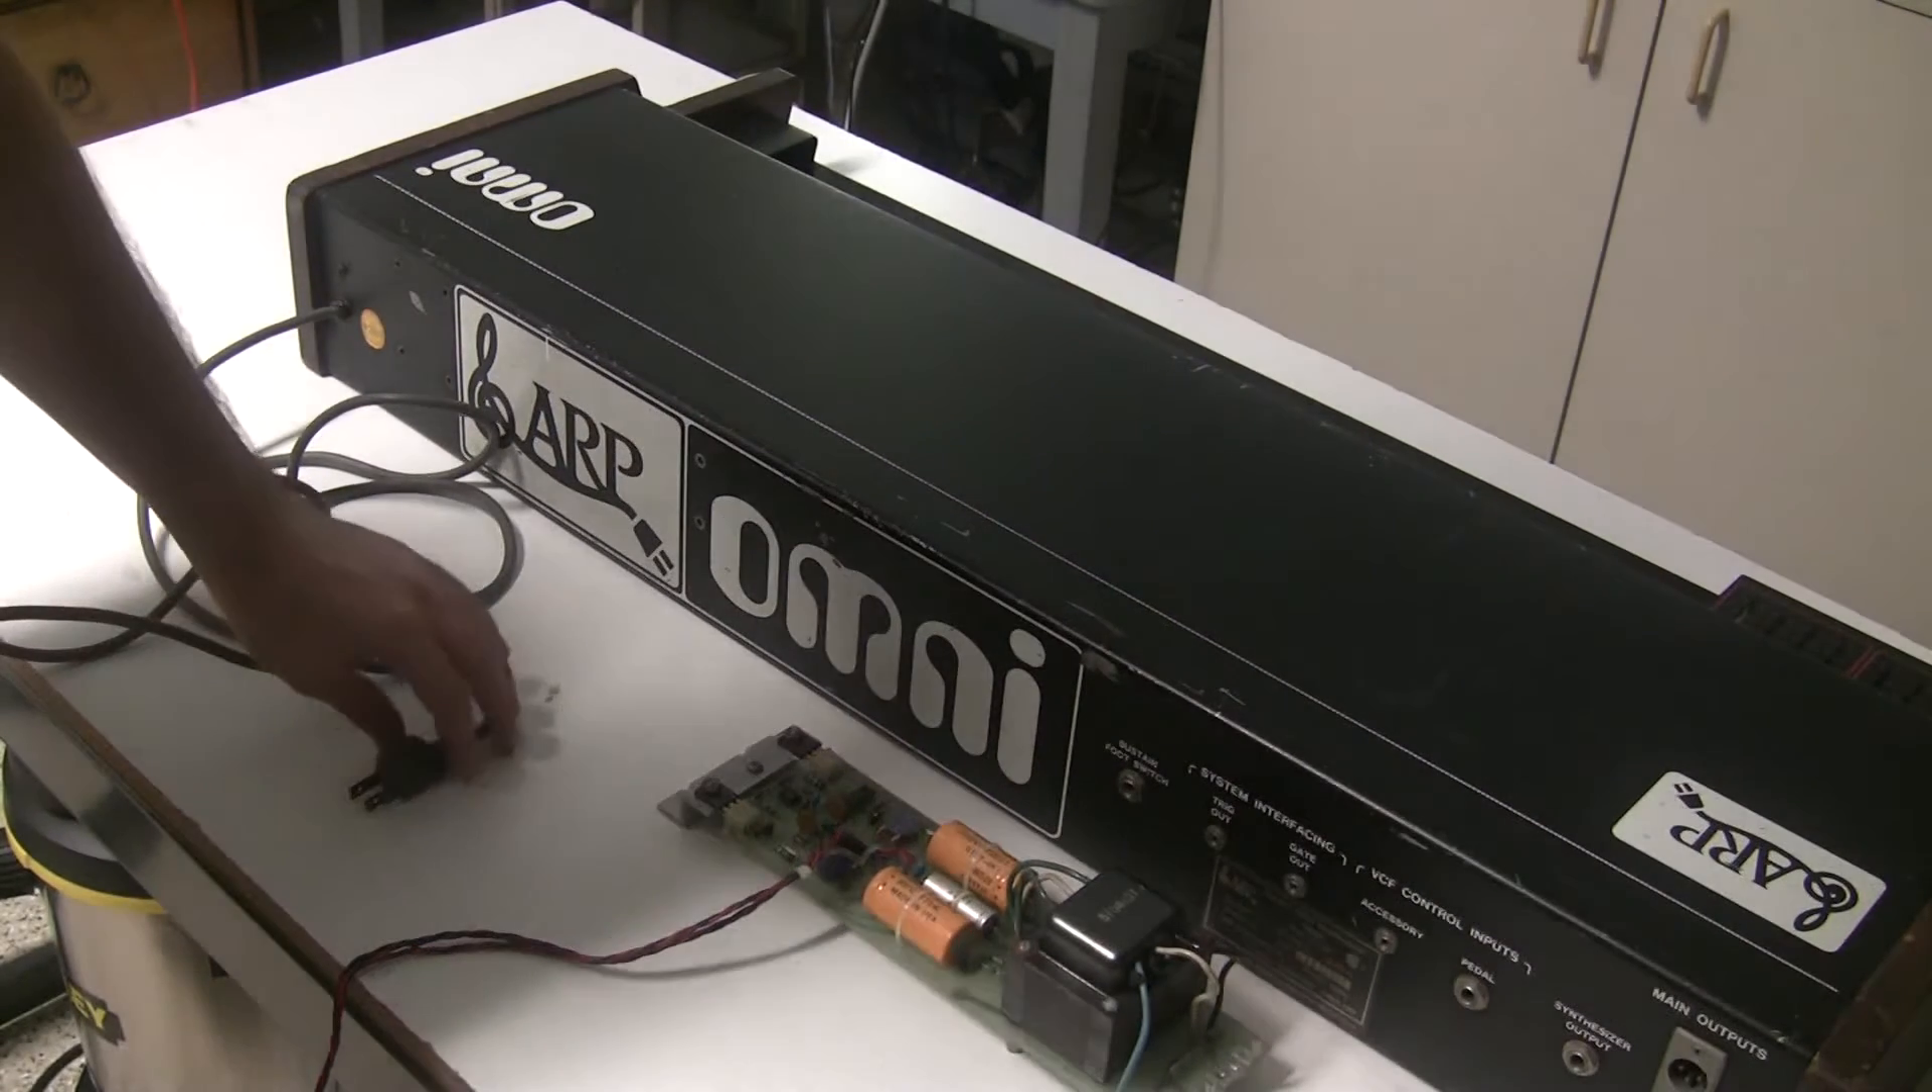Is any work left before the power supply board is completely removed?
No.